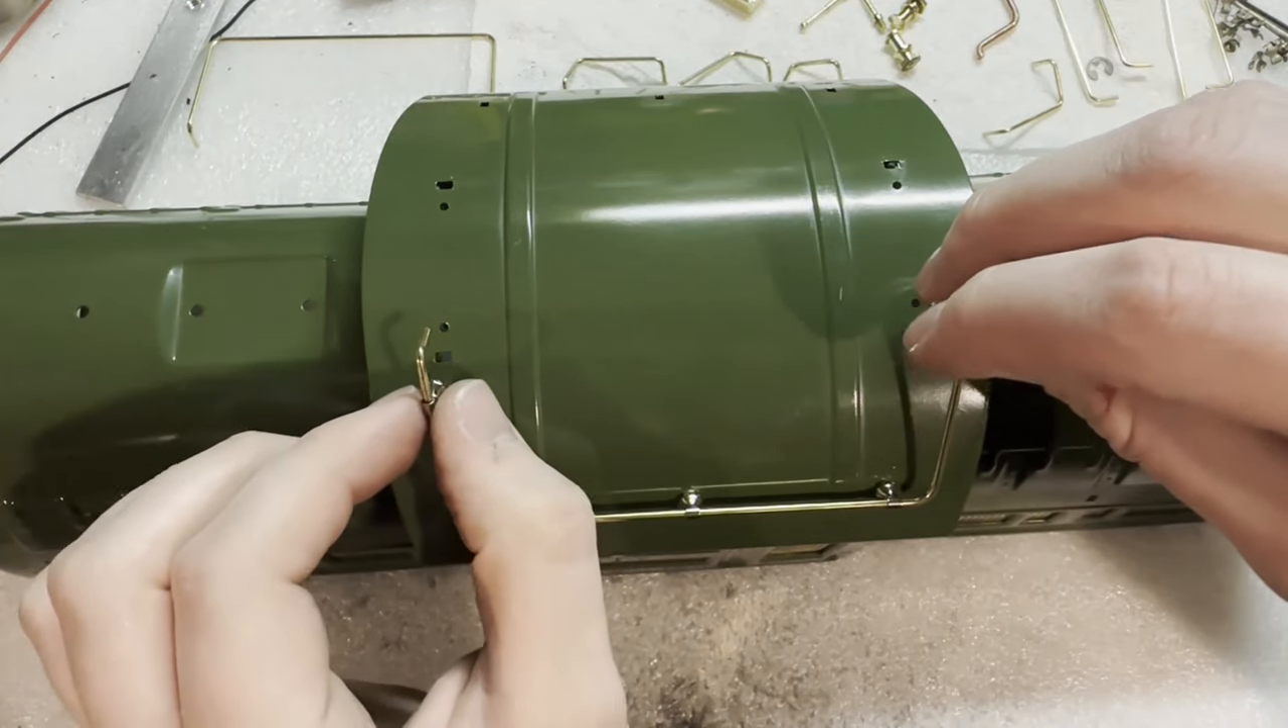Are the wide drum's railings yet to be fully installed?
Yes.